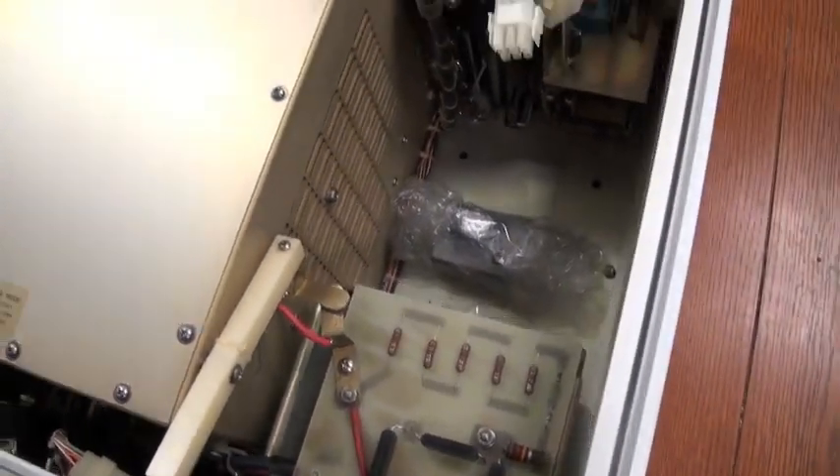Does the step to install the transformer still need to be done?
Yes.